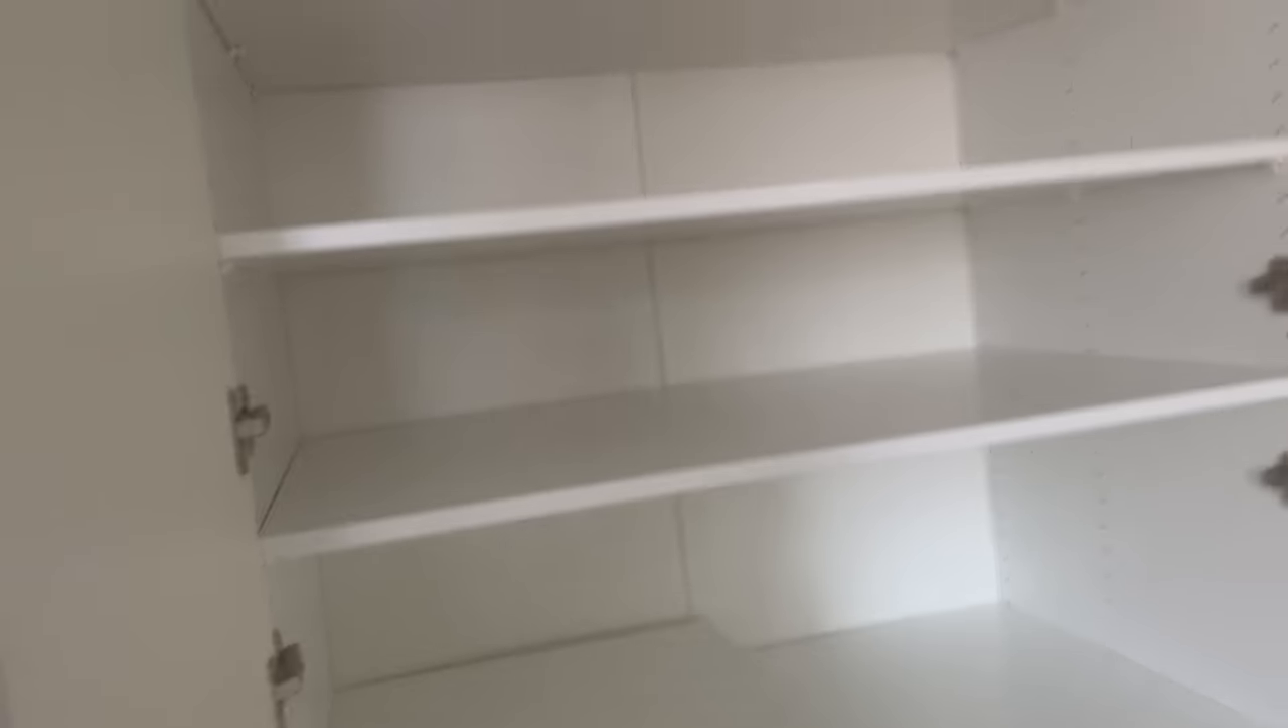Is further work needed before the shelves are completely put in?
No.